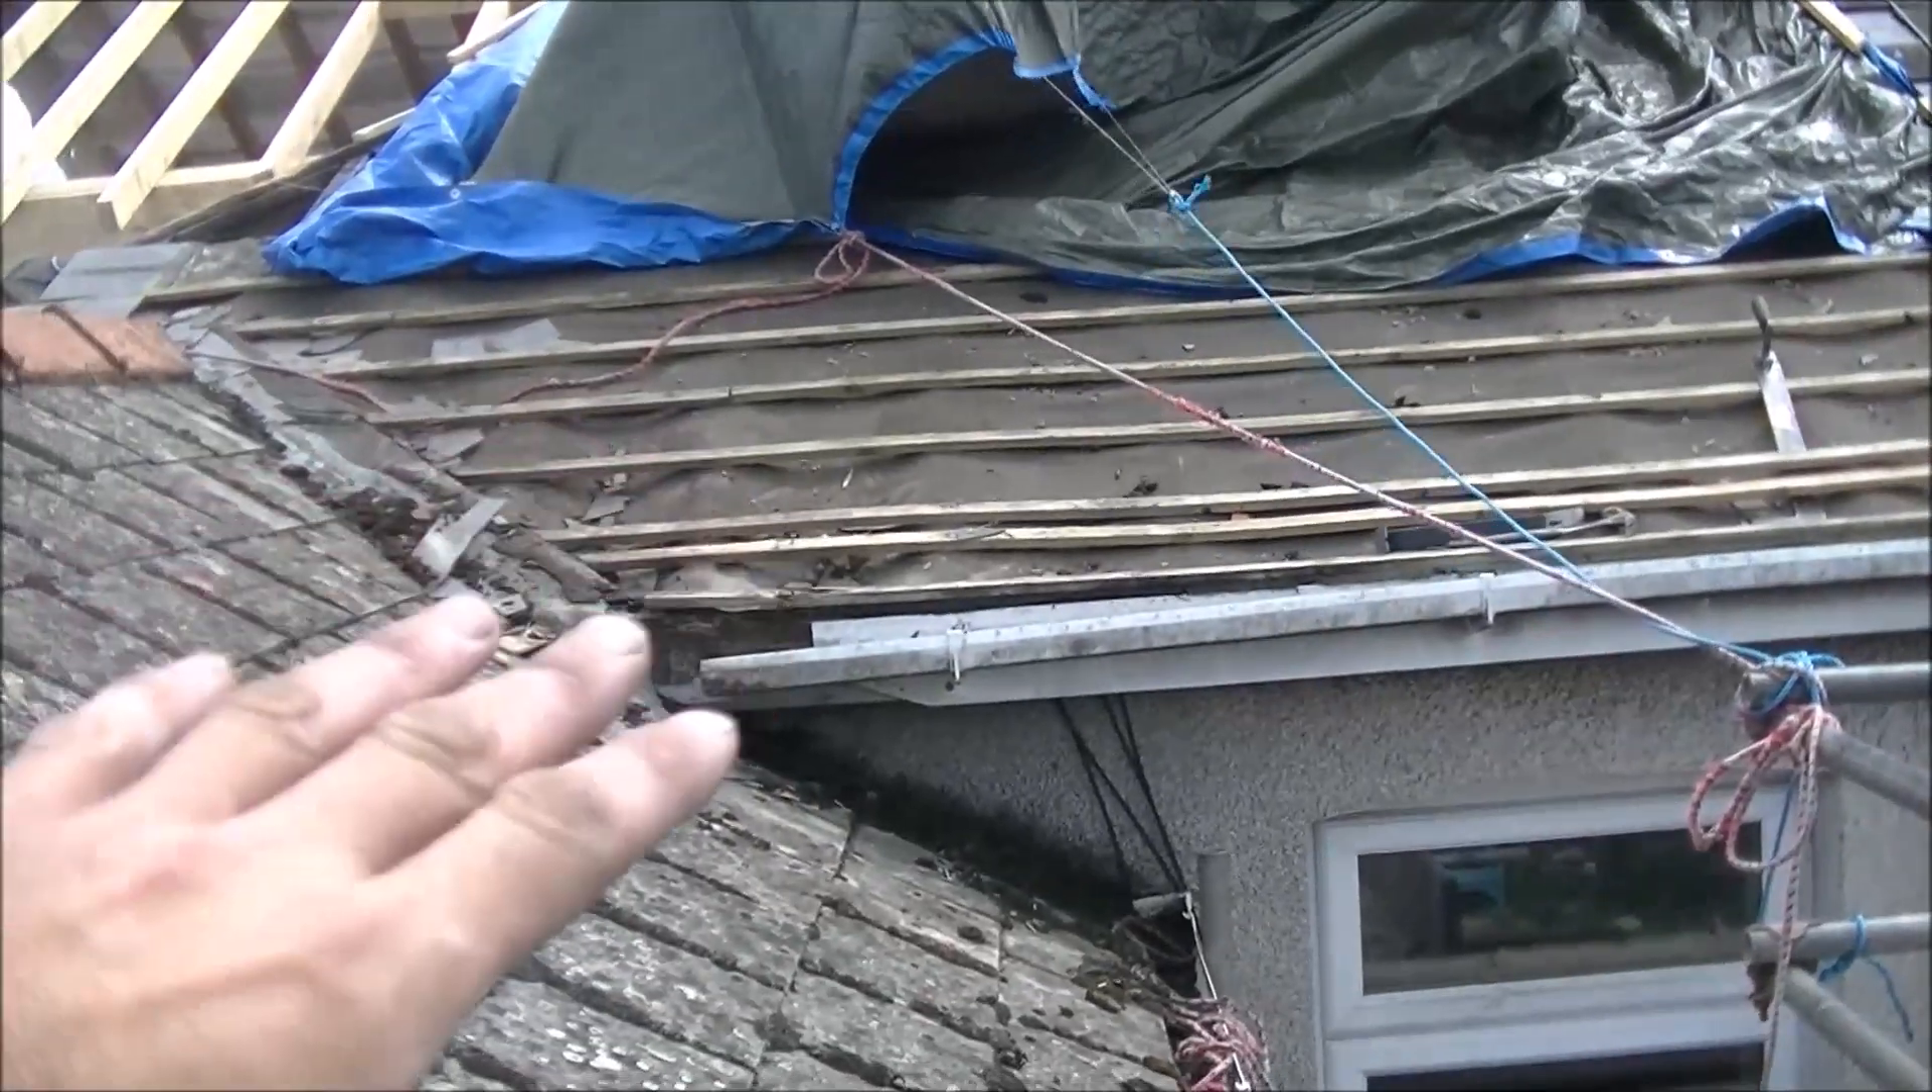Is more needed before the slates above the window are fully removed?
No.